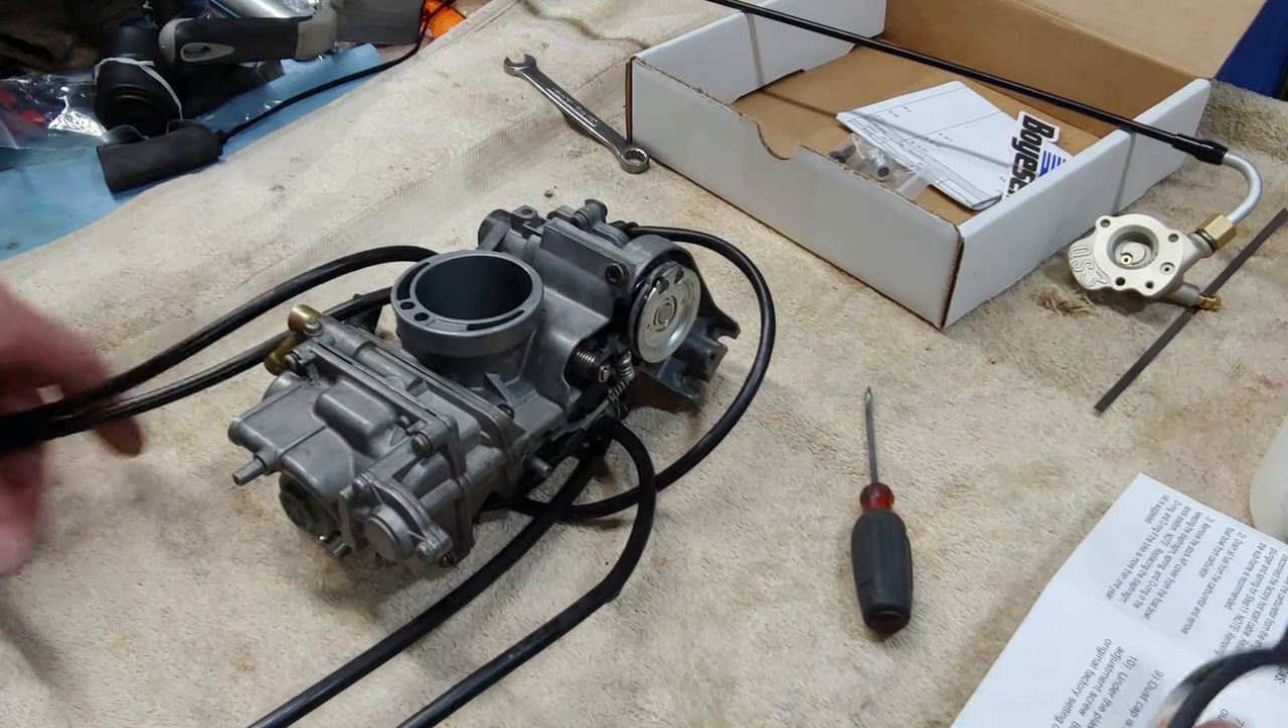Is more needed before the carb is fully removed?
No.